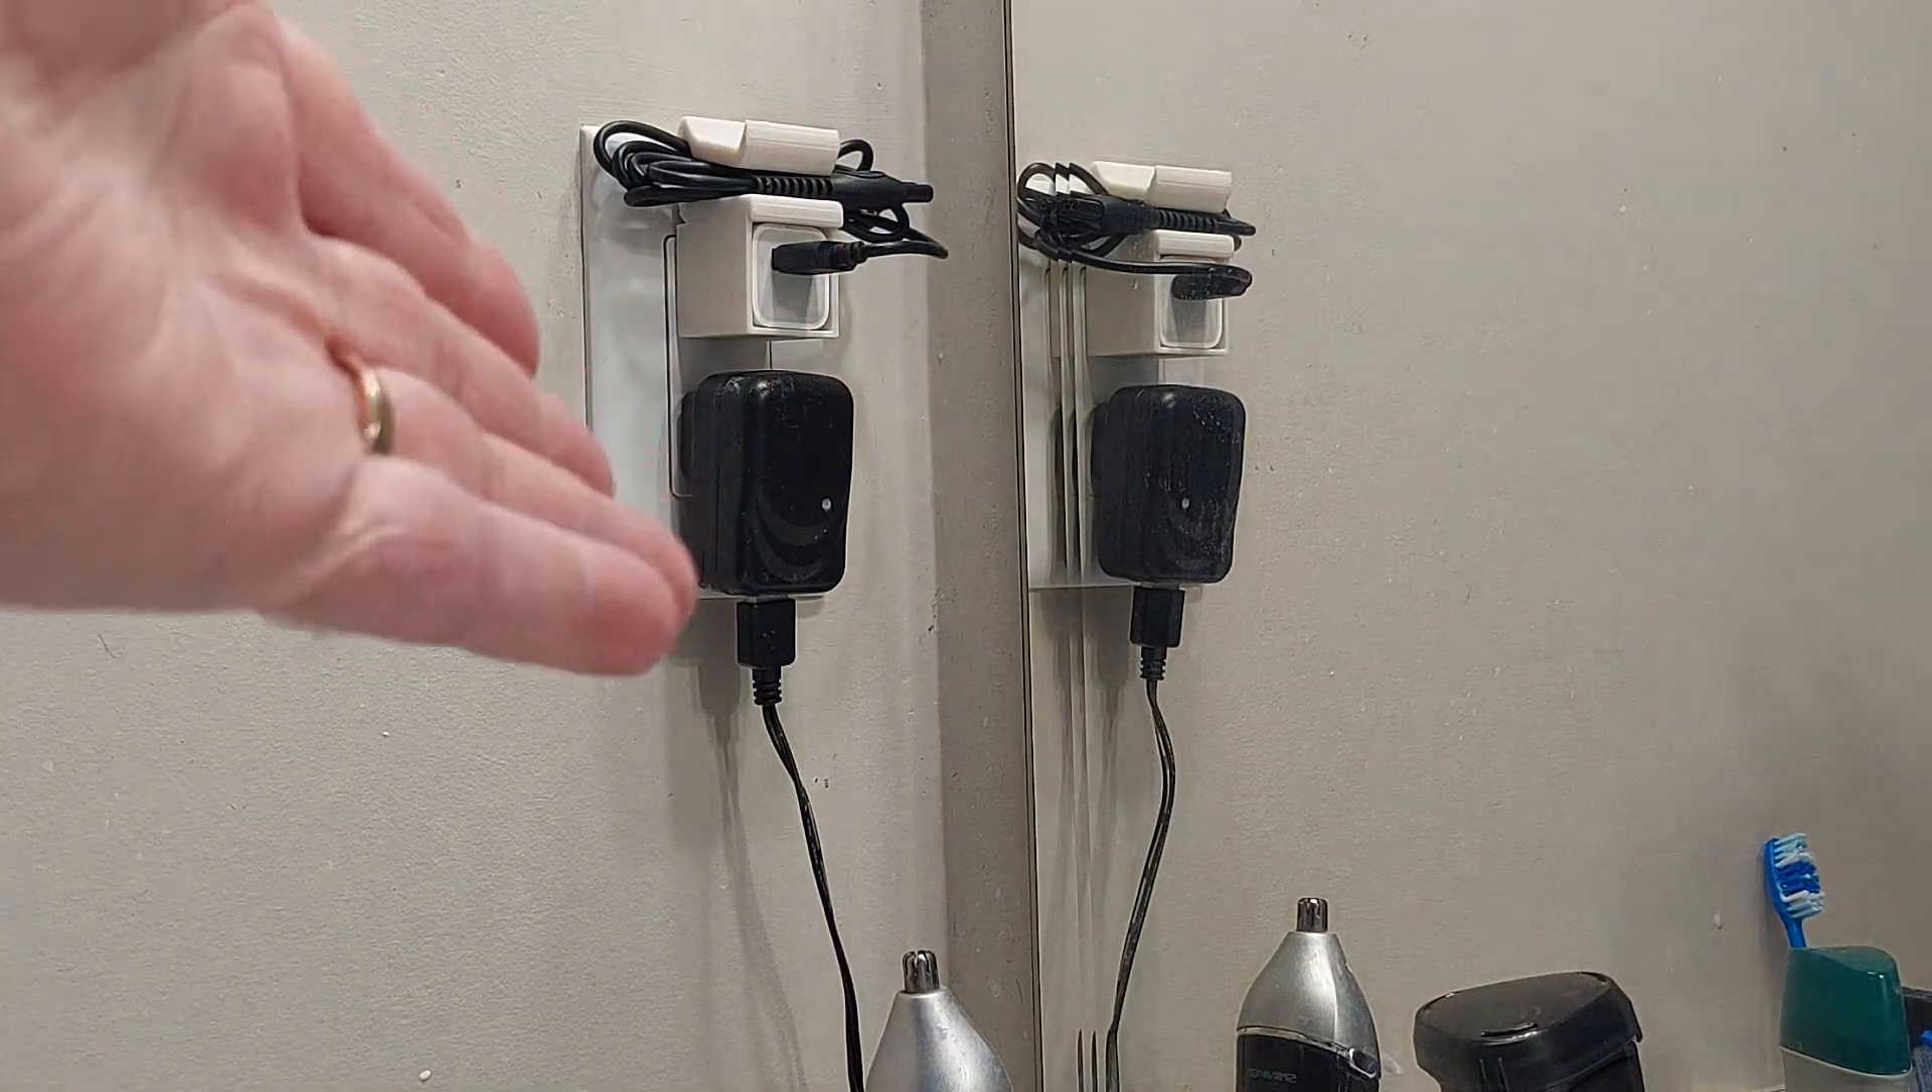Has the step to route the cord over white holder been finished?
Yes.